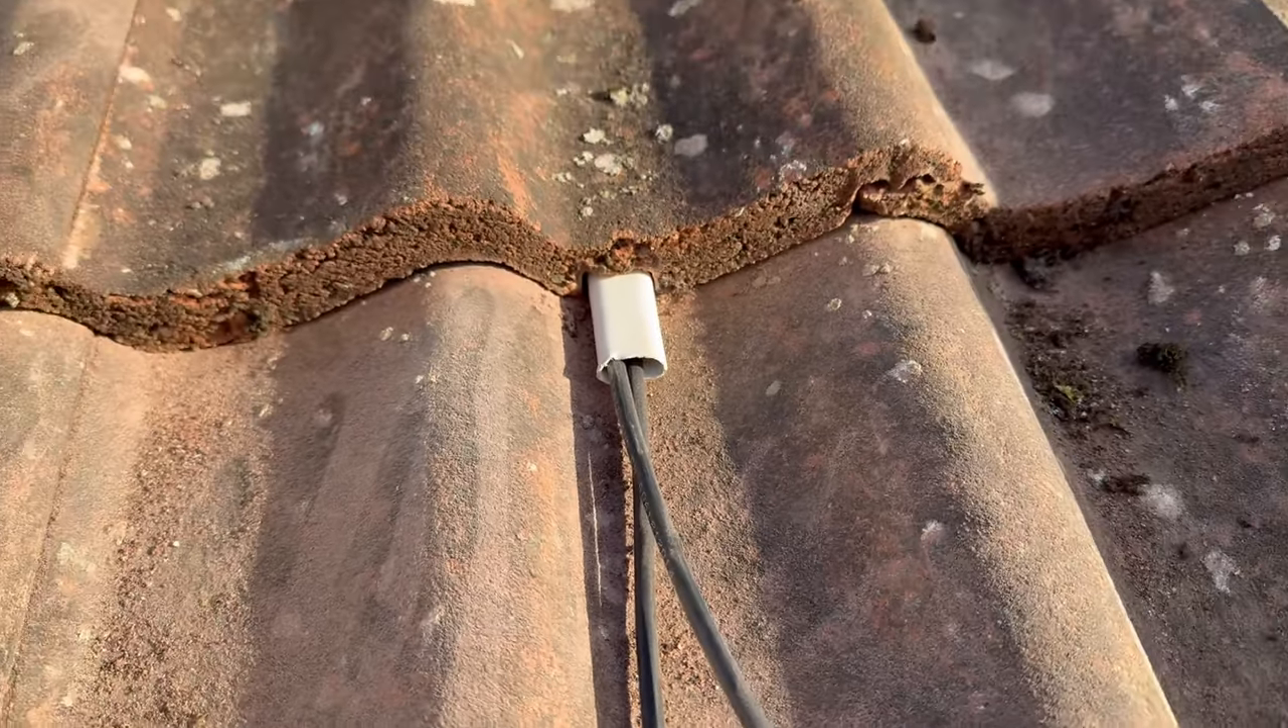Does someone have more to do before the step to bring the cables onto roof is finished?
No.